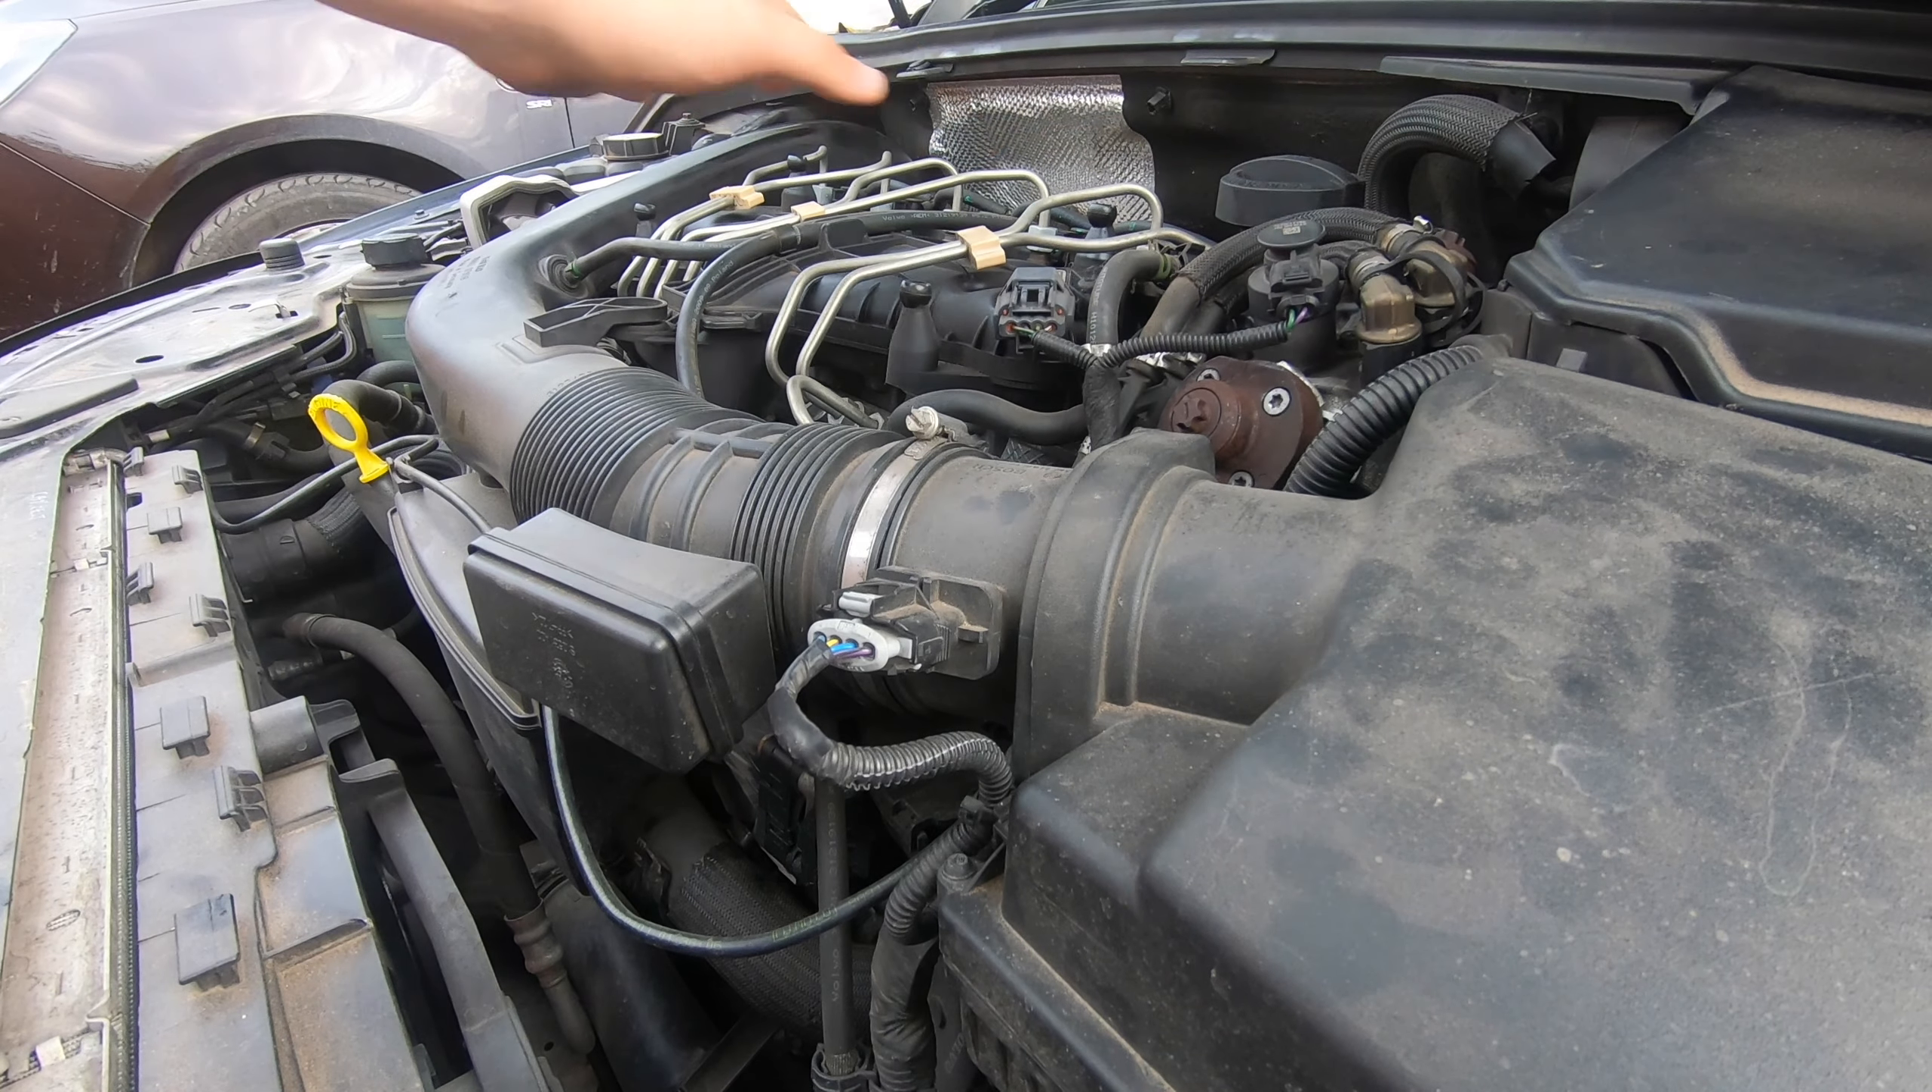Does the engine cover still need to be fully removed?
No.